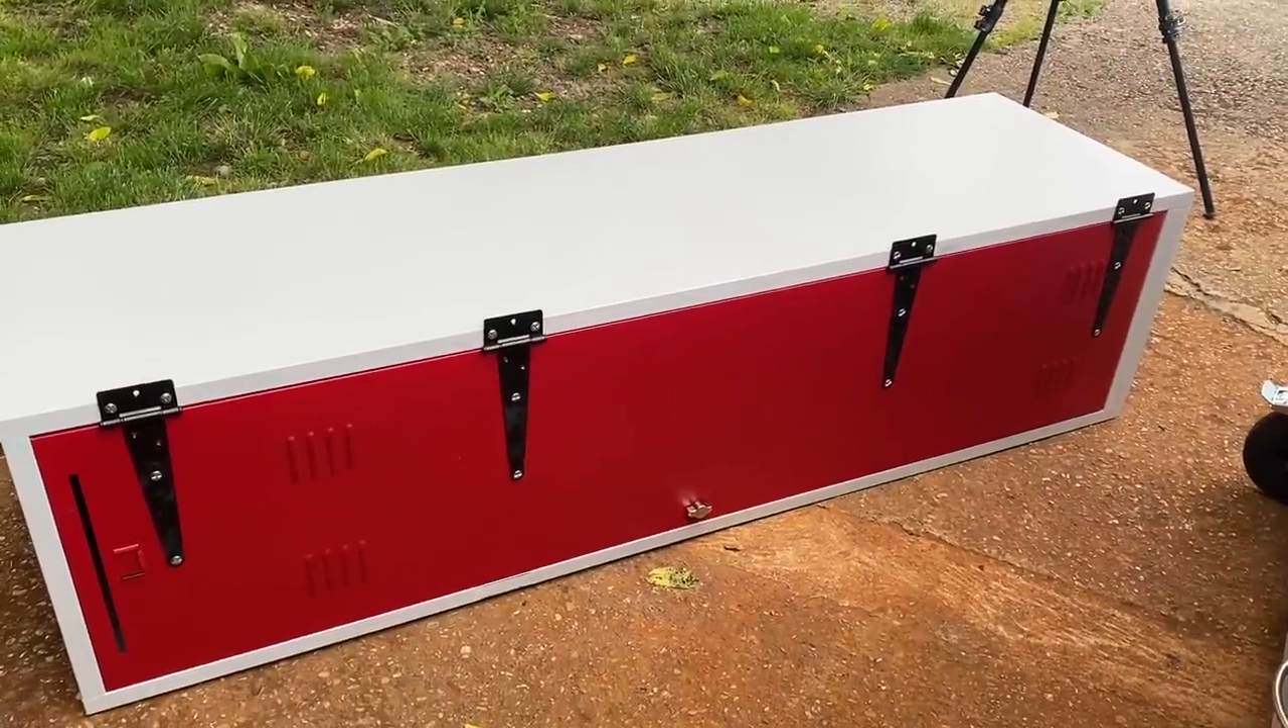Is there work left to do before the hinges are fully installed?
No.